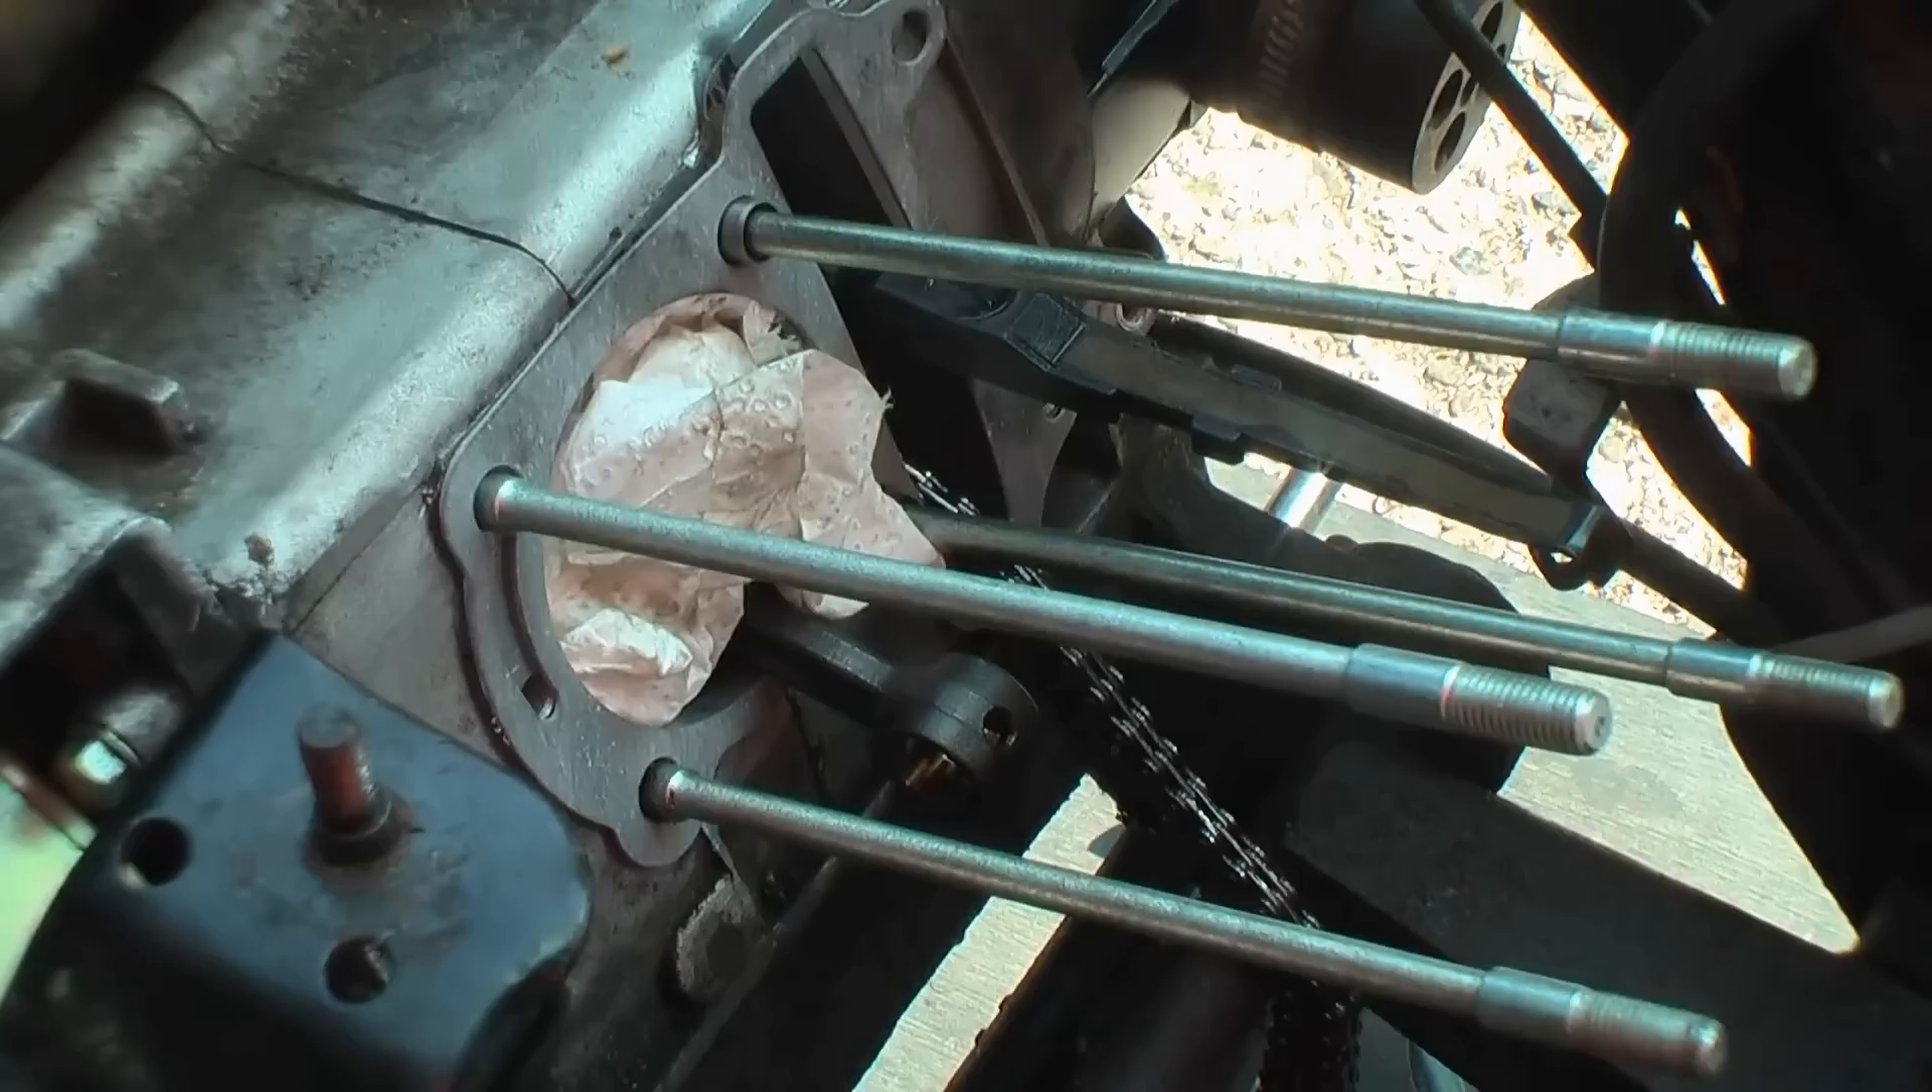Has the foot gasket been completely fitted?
Yes.